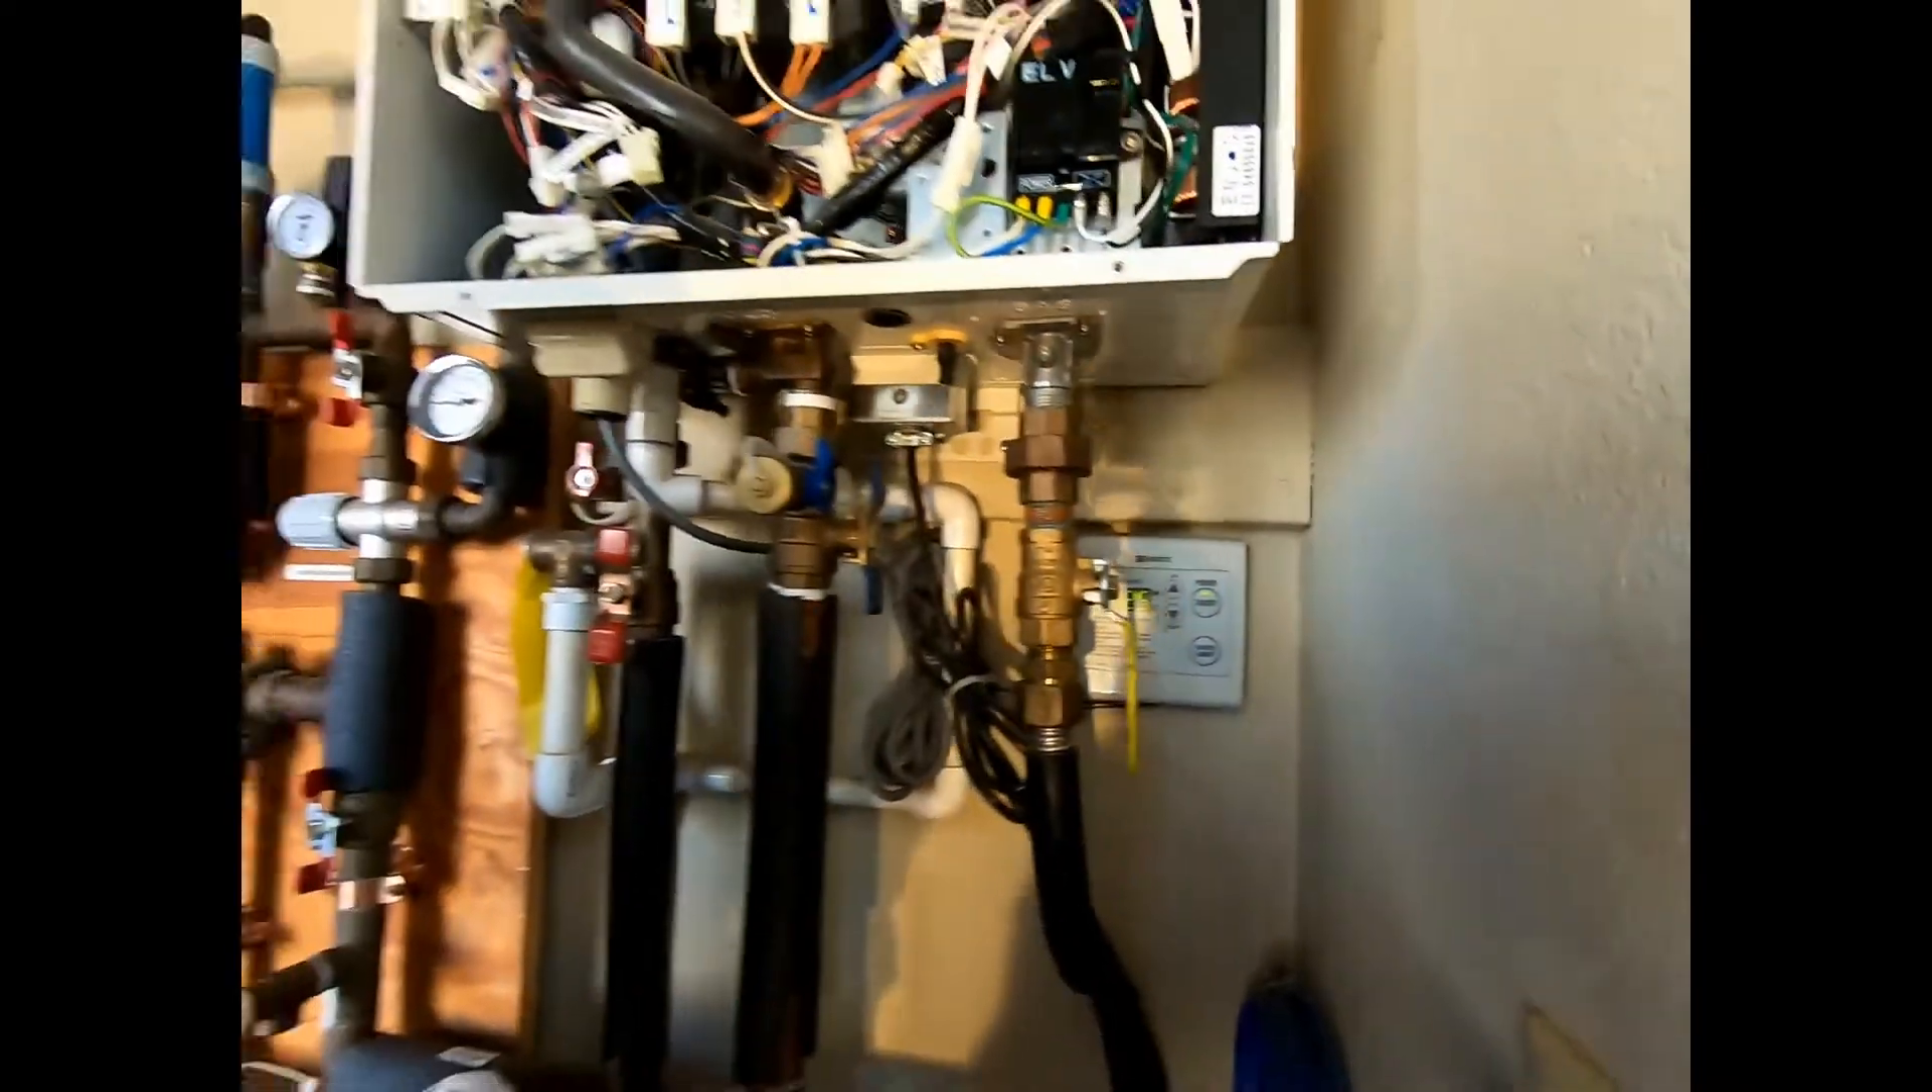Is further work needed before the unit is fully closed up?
Yes.